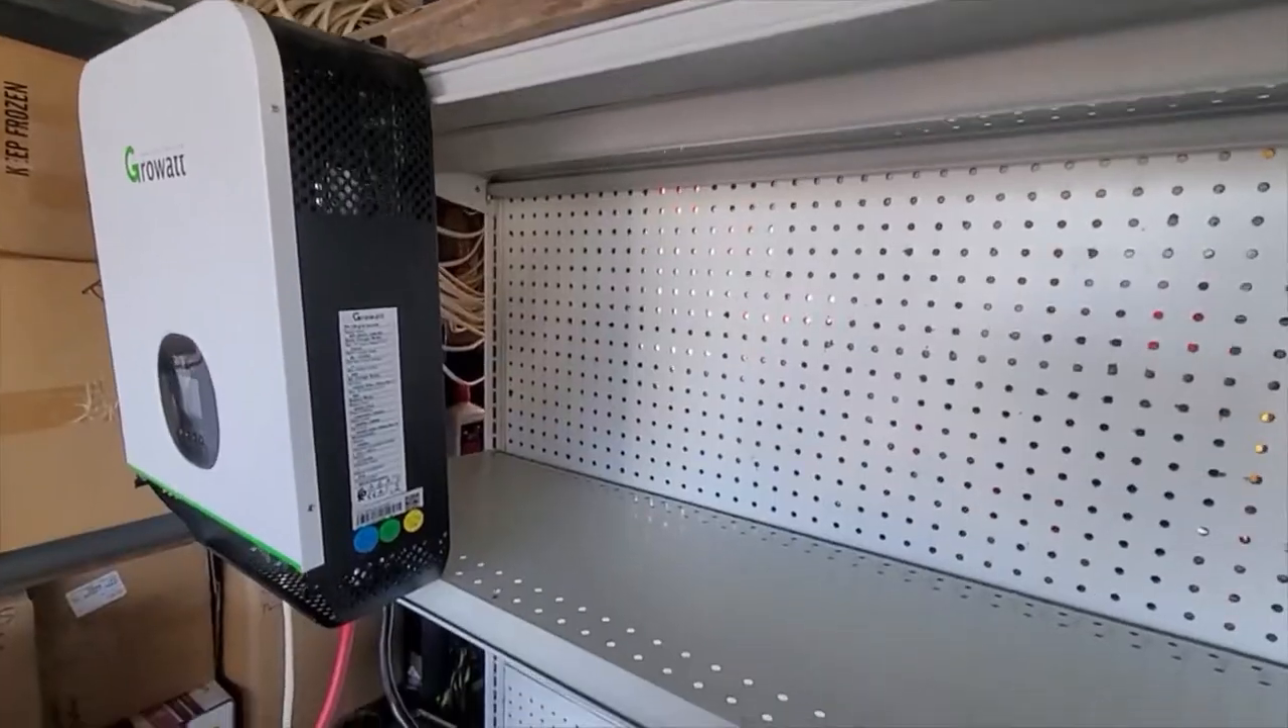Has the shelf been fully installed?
Yes.